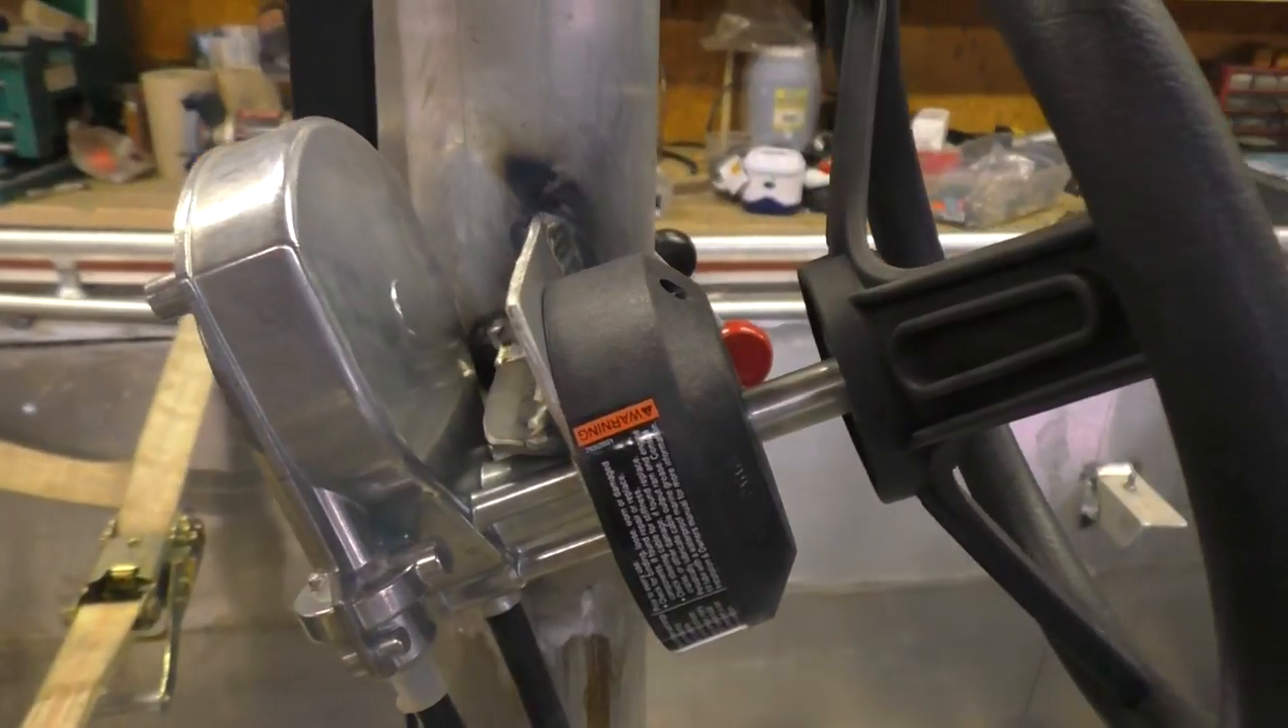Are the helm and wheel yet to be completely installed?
No.